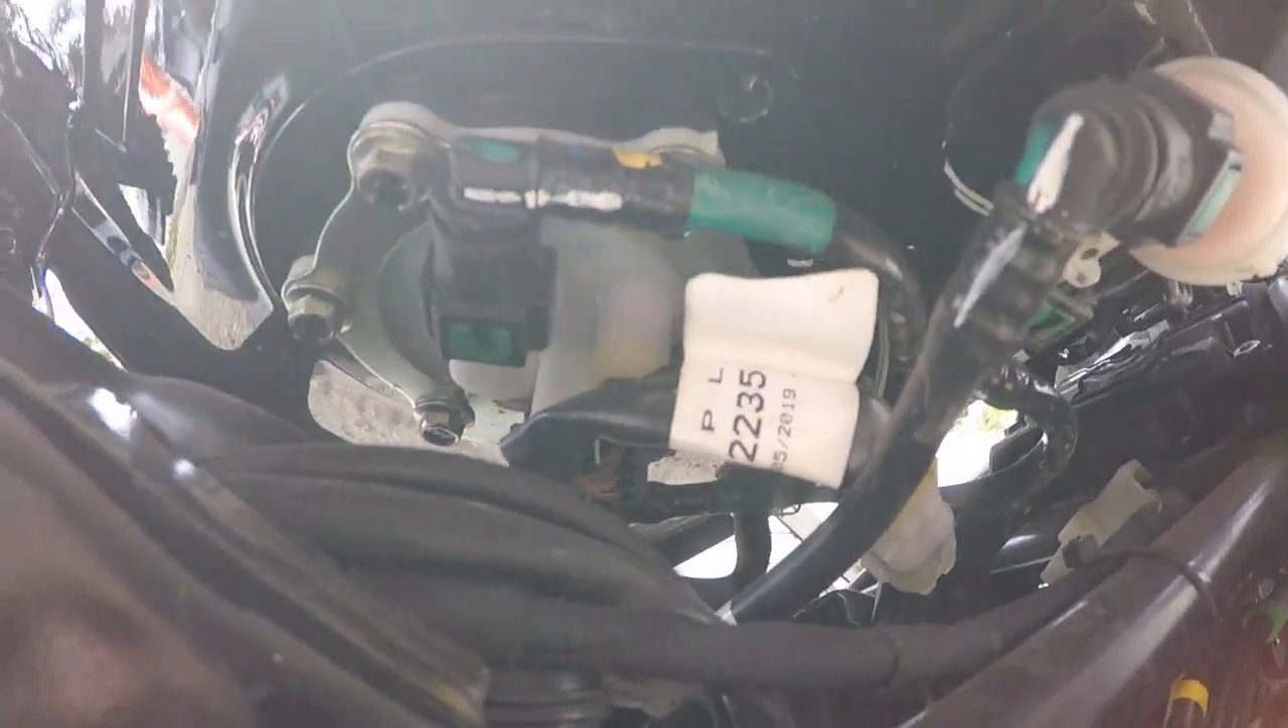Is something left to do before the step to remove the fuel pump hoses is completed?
Yes.